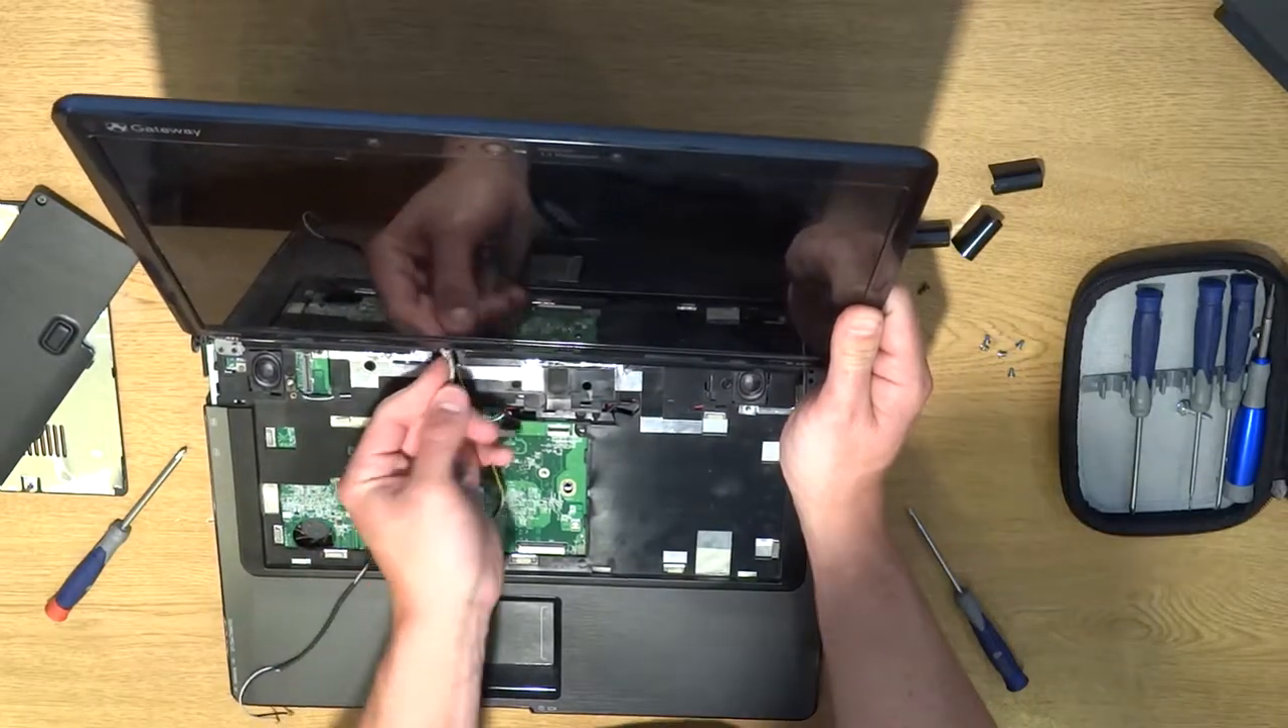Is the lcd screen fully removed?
No.